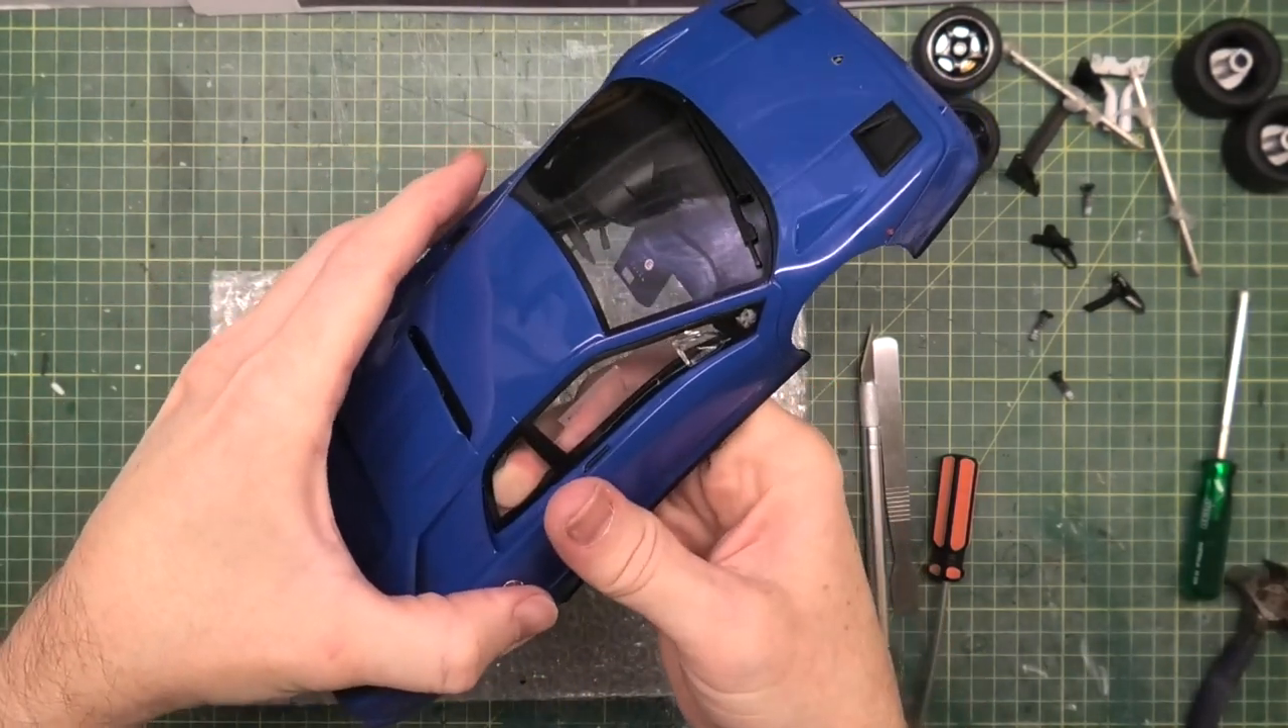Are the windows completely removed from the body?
No.